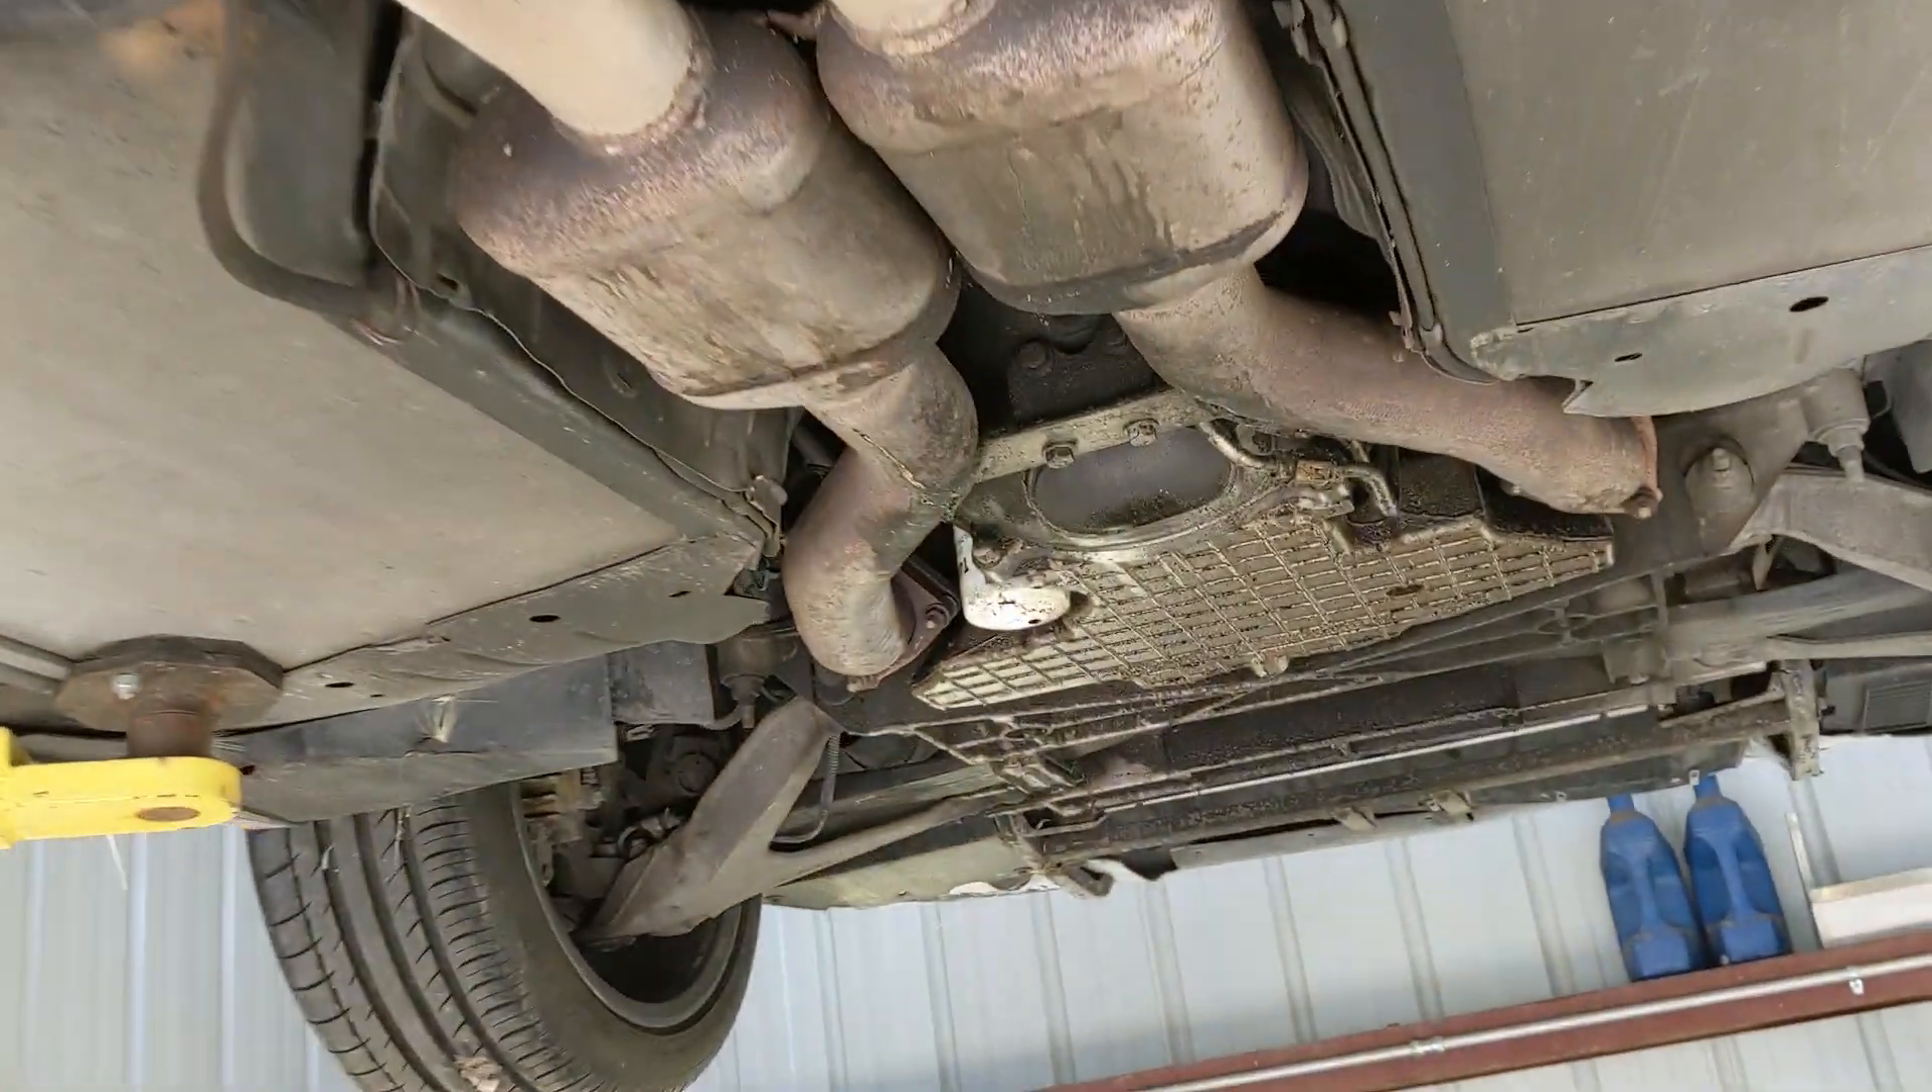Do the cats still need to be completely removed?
Yes.